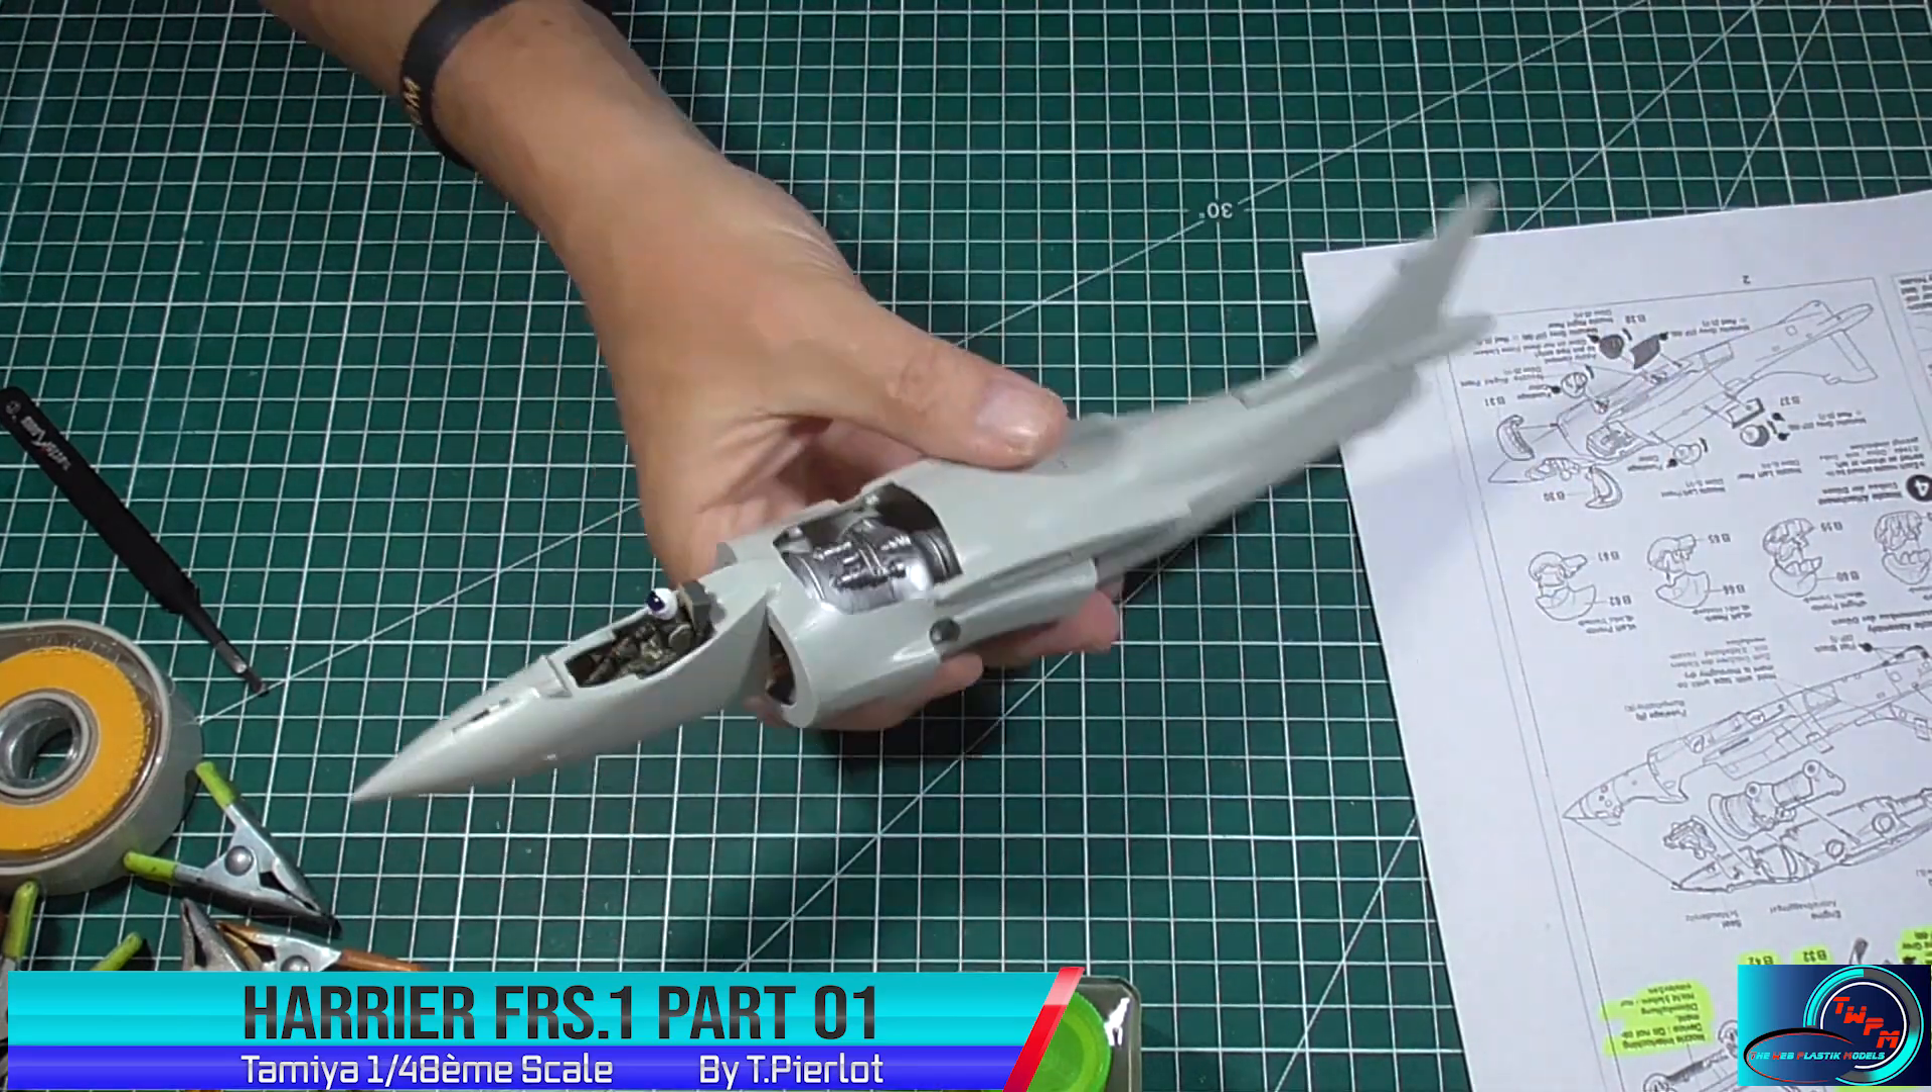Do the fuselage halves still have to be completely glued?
No.